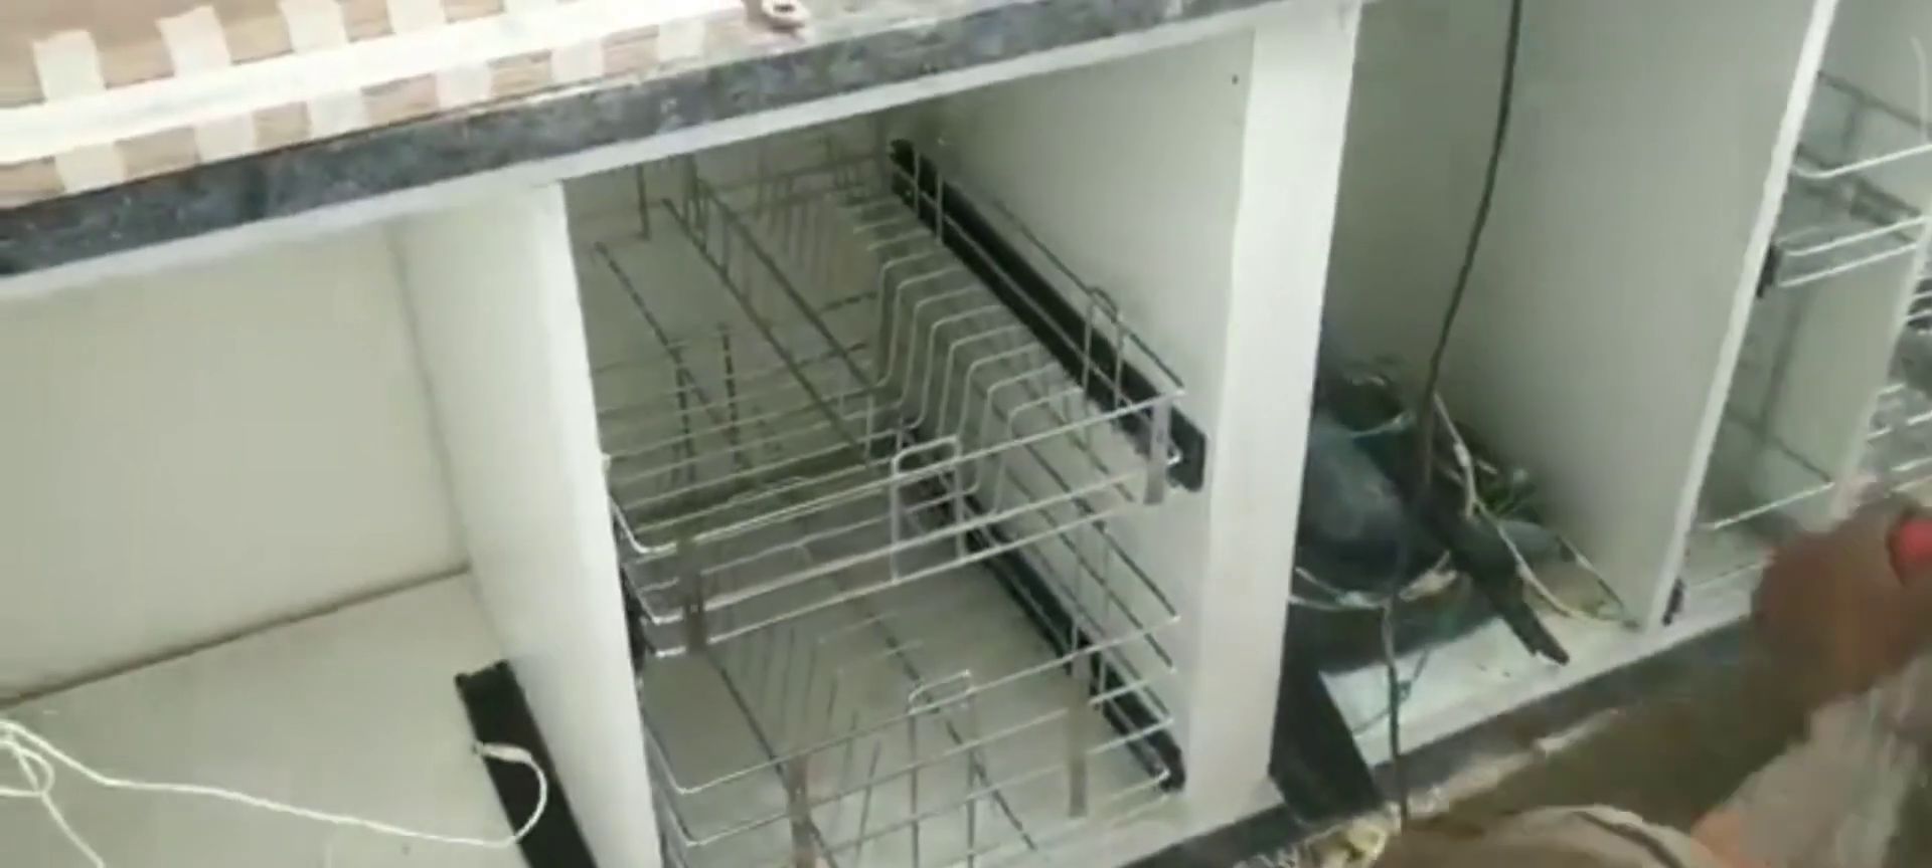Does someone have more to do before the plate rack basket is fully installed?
No.